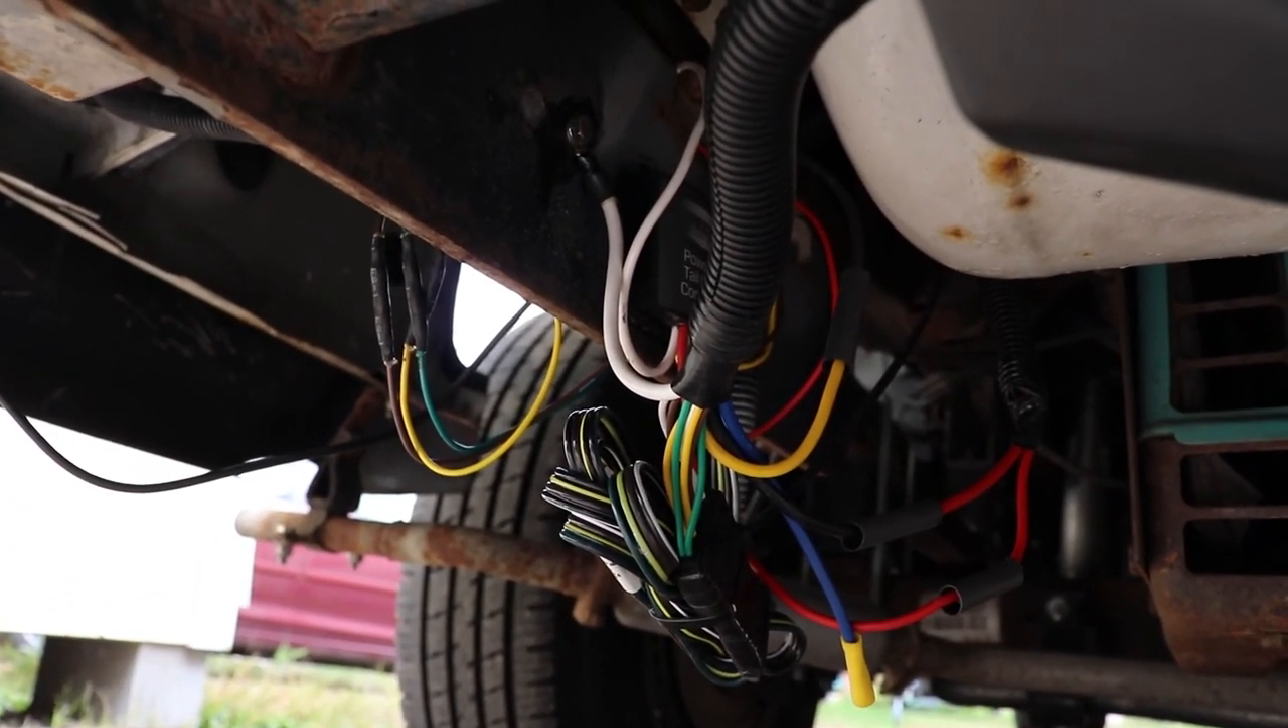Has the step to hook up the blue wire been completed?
No.